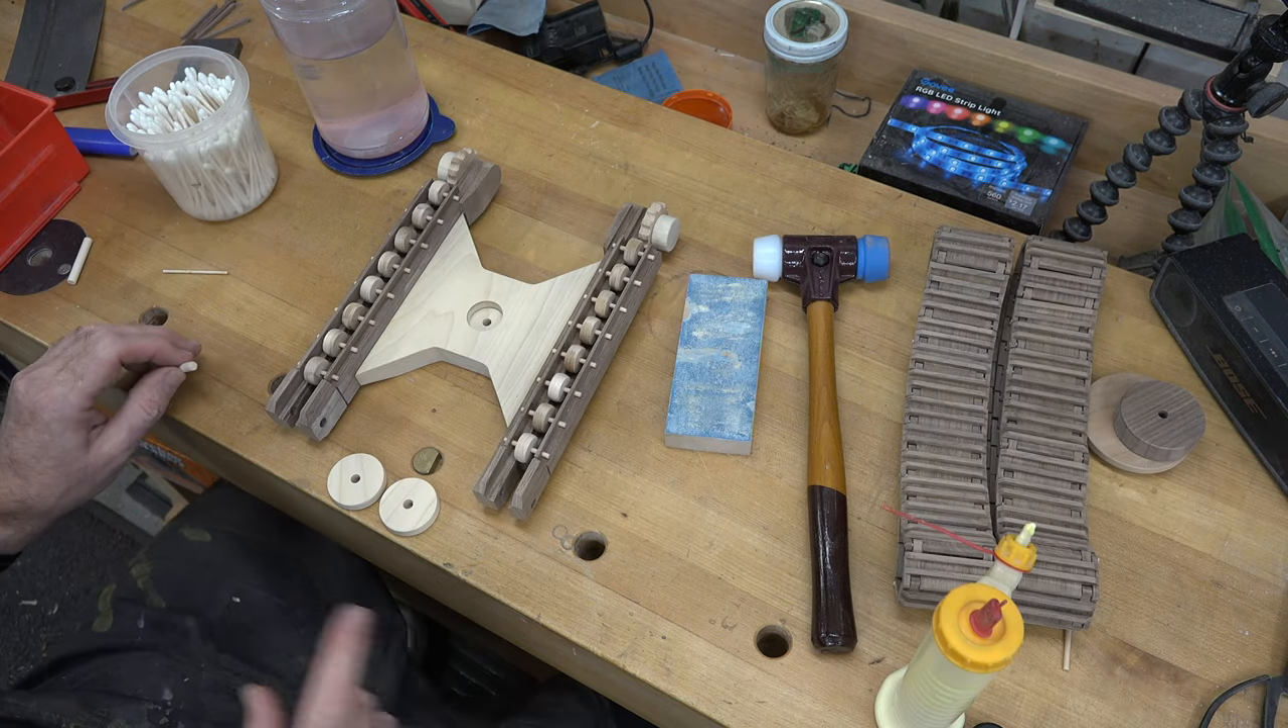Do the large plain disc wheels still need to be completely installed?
Yes.